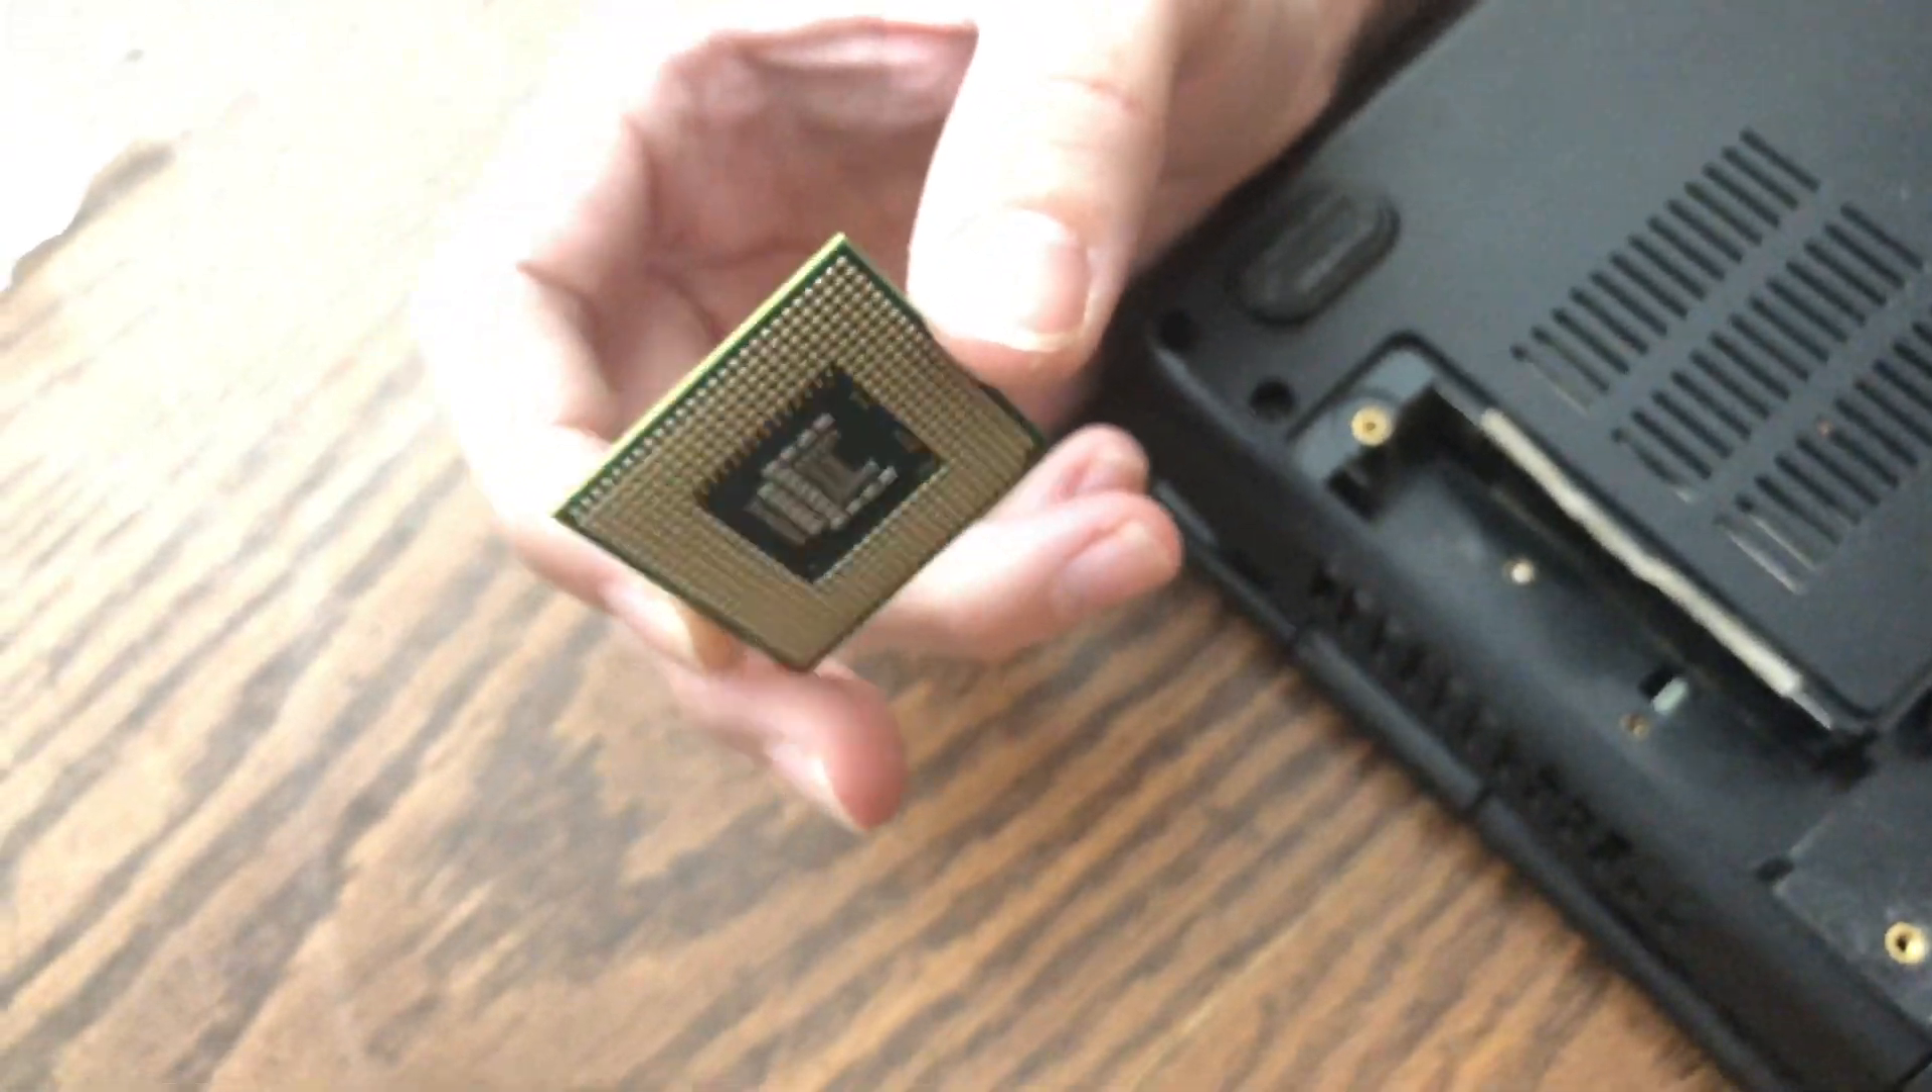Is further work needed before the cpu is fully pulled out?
No.